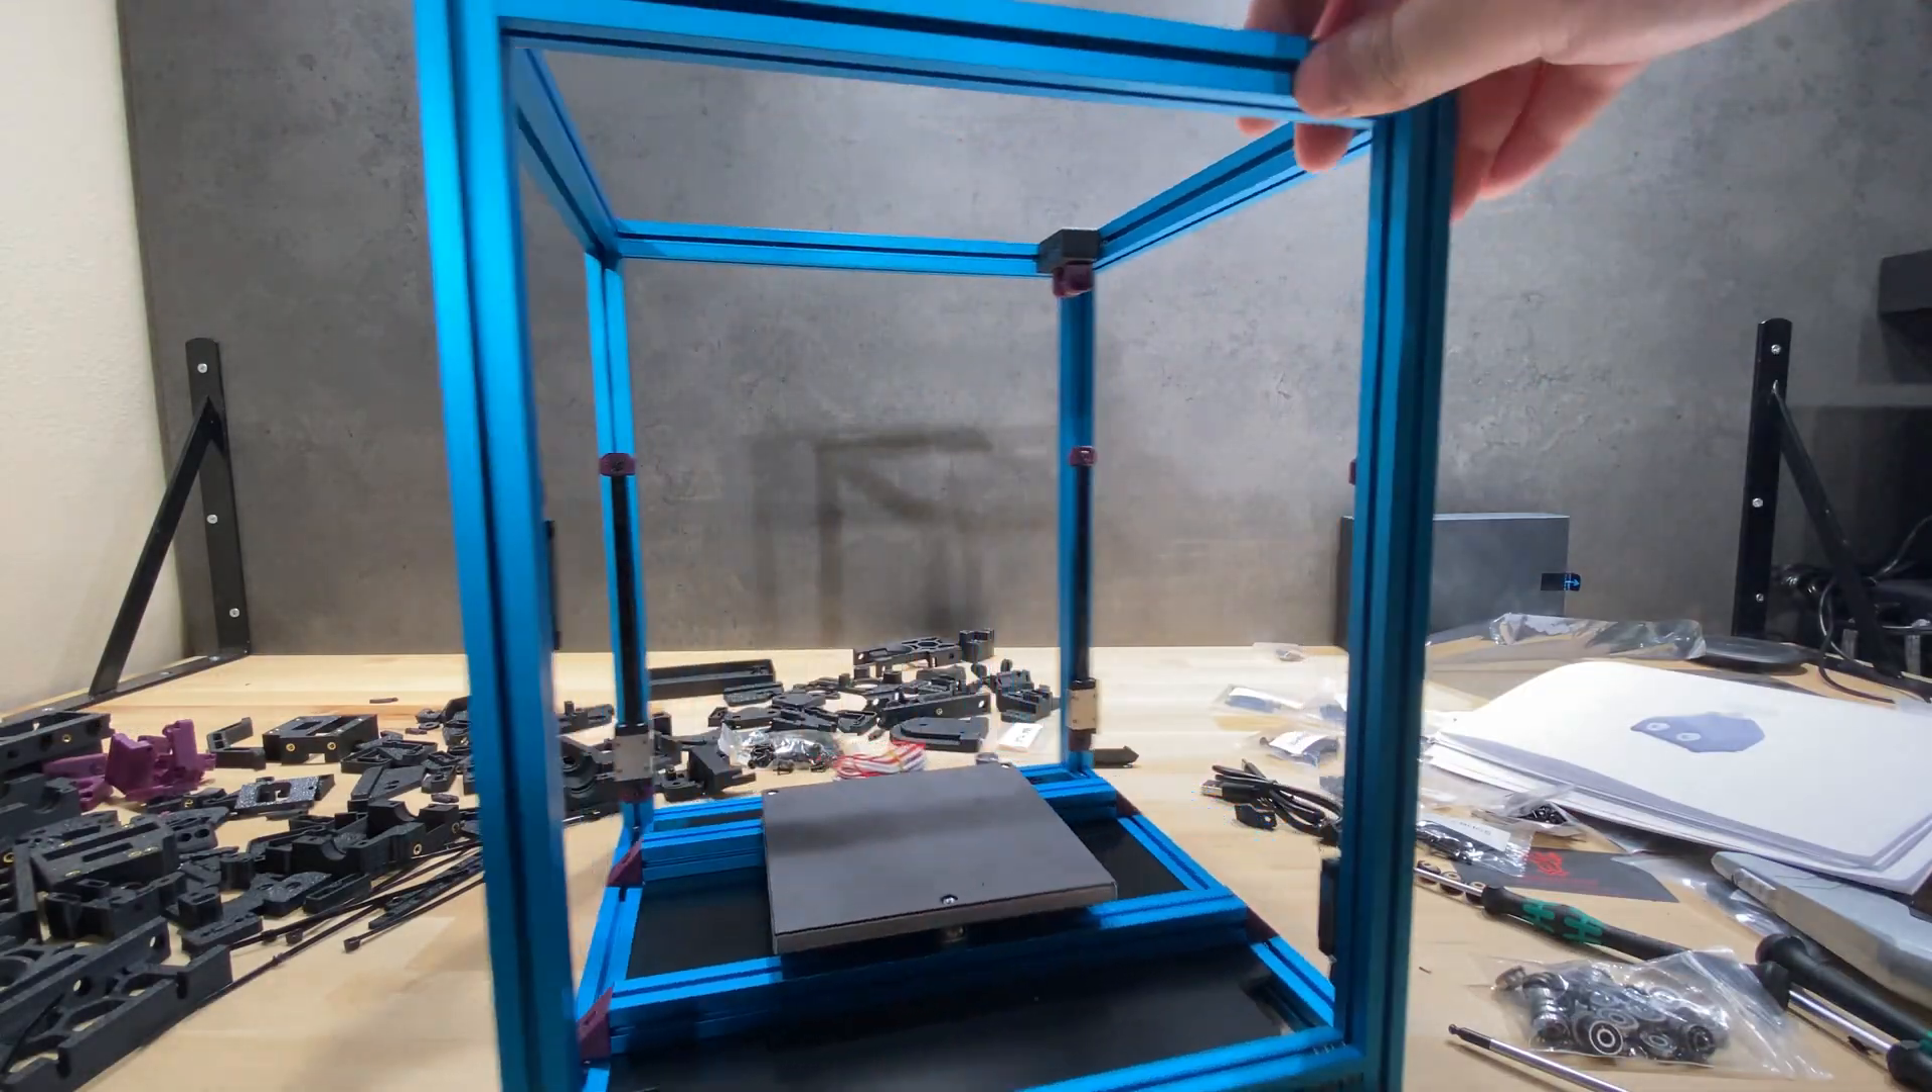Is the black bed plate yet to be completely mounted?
No.